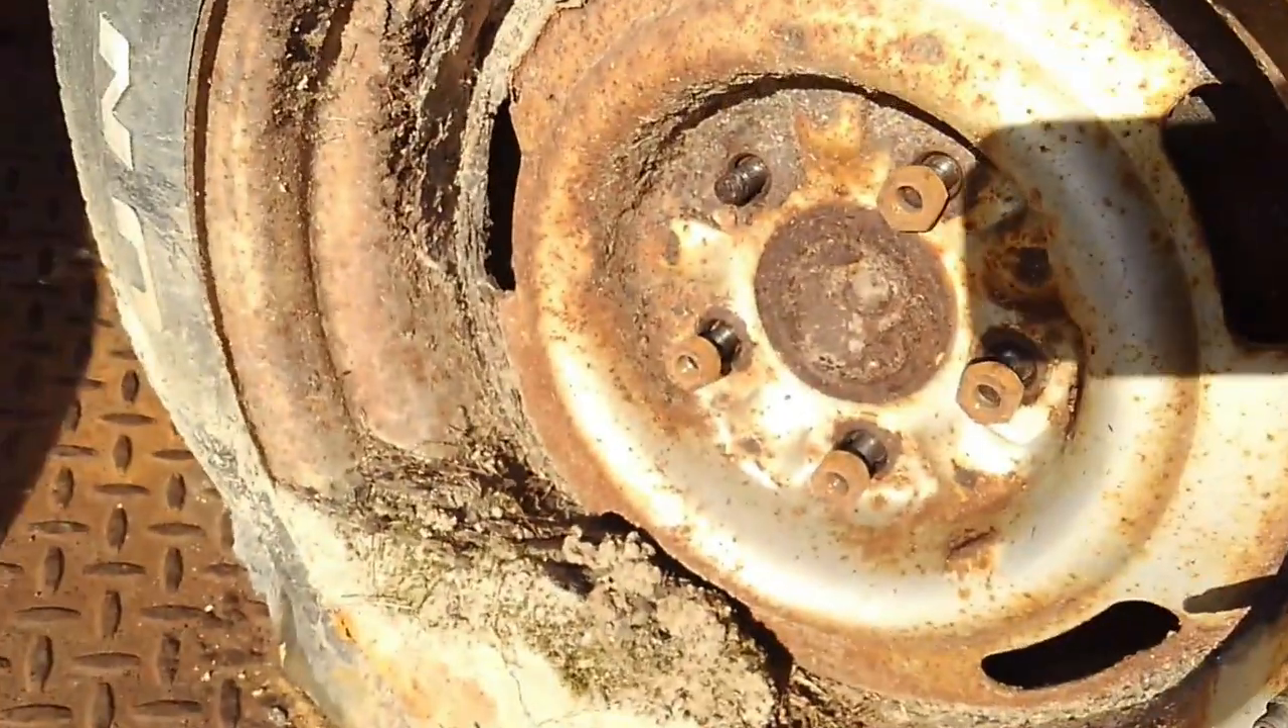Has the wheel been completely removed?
No.